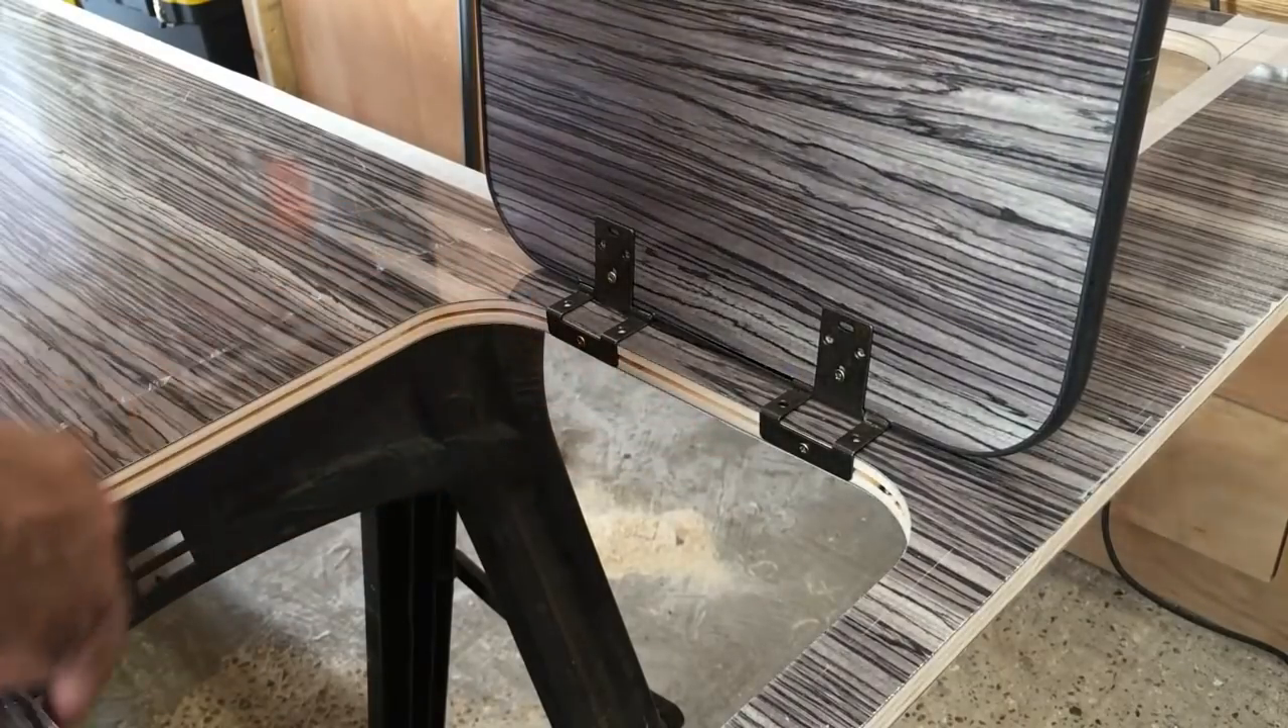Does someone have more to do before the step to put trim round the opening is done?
Yes.